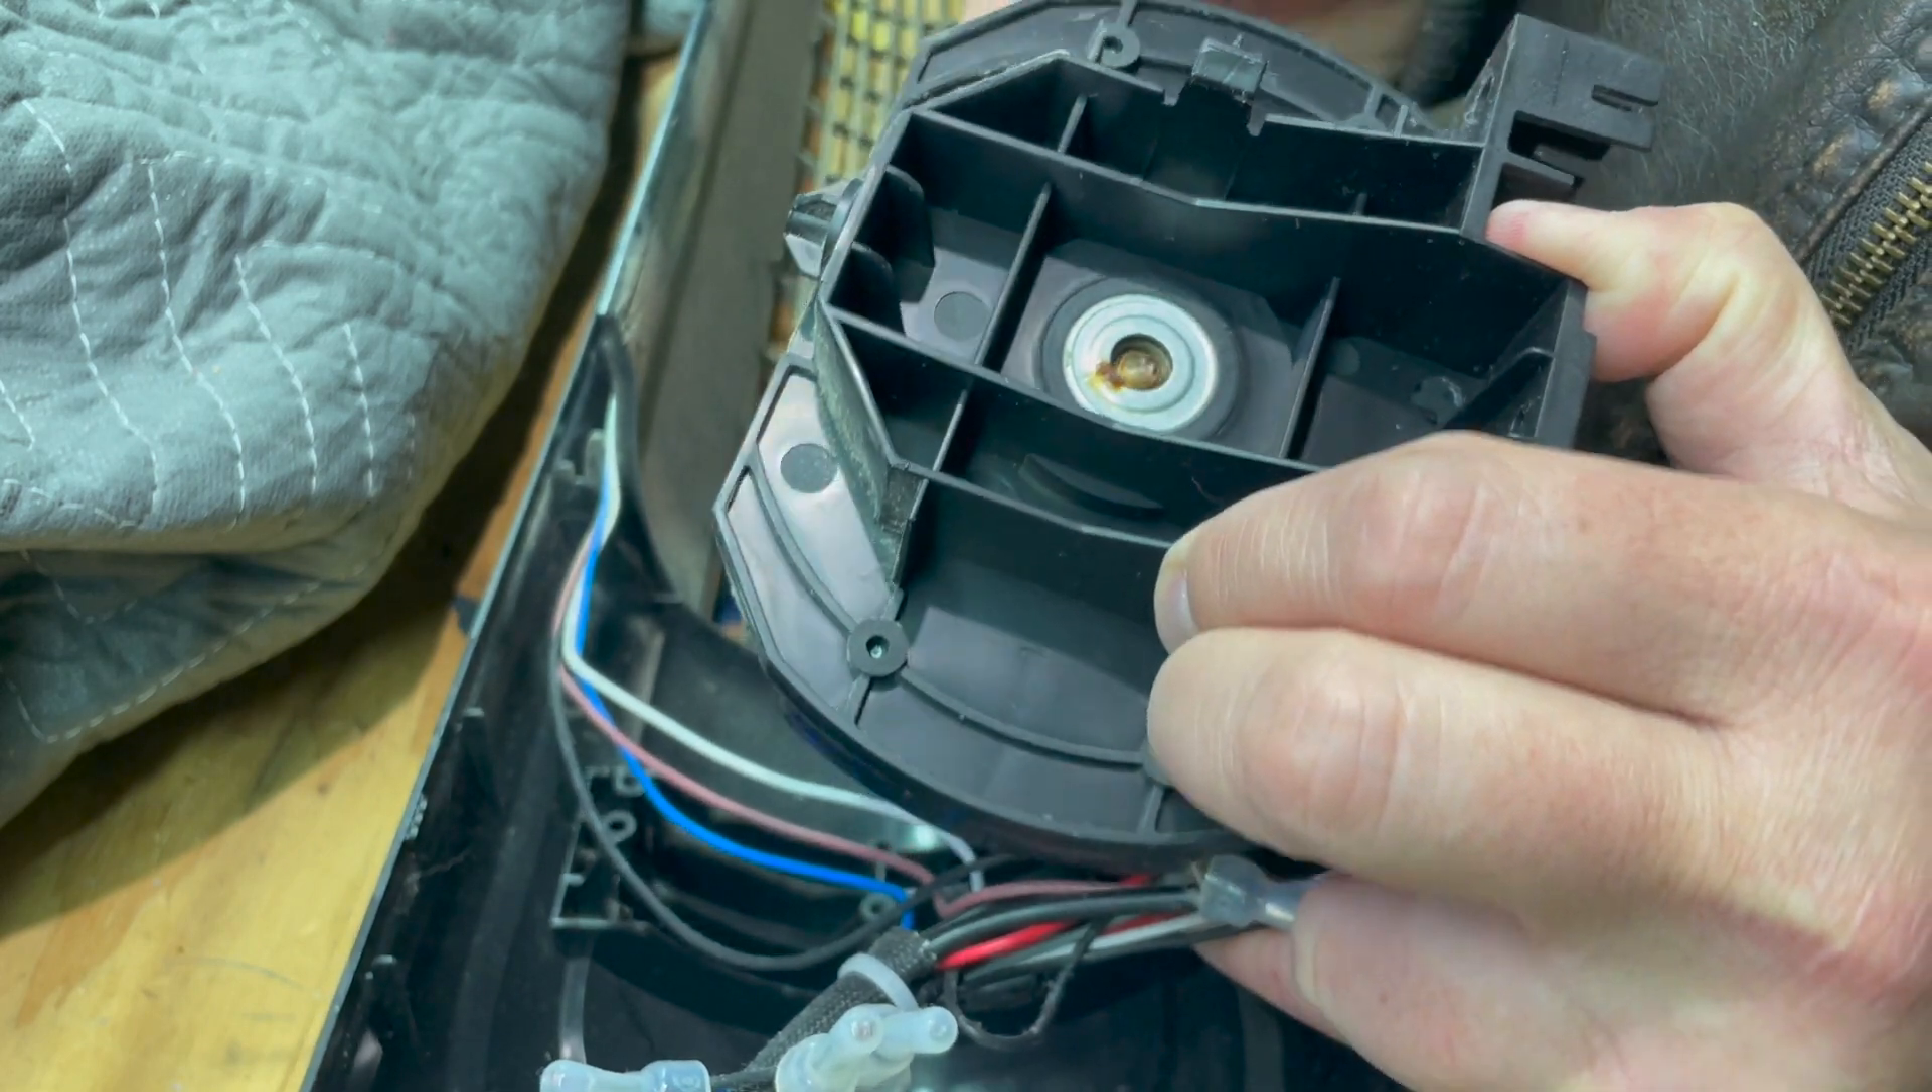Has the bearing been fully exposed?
Yes.